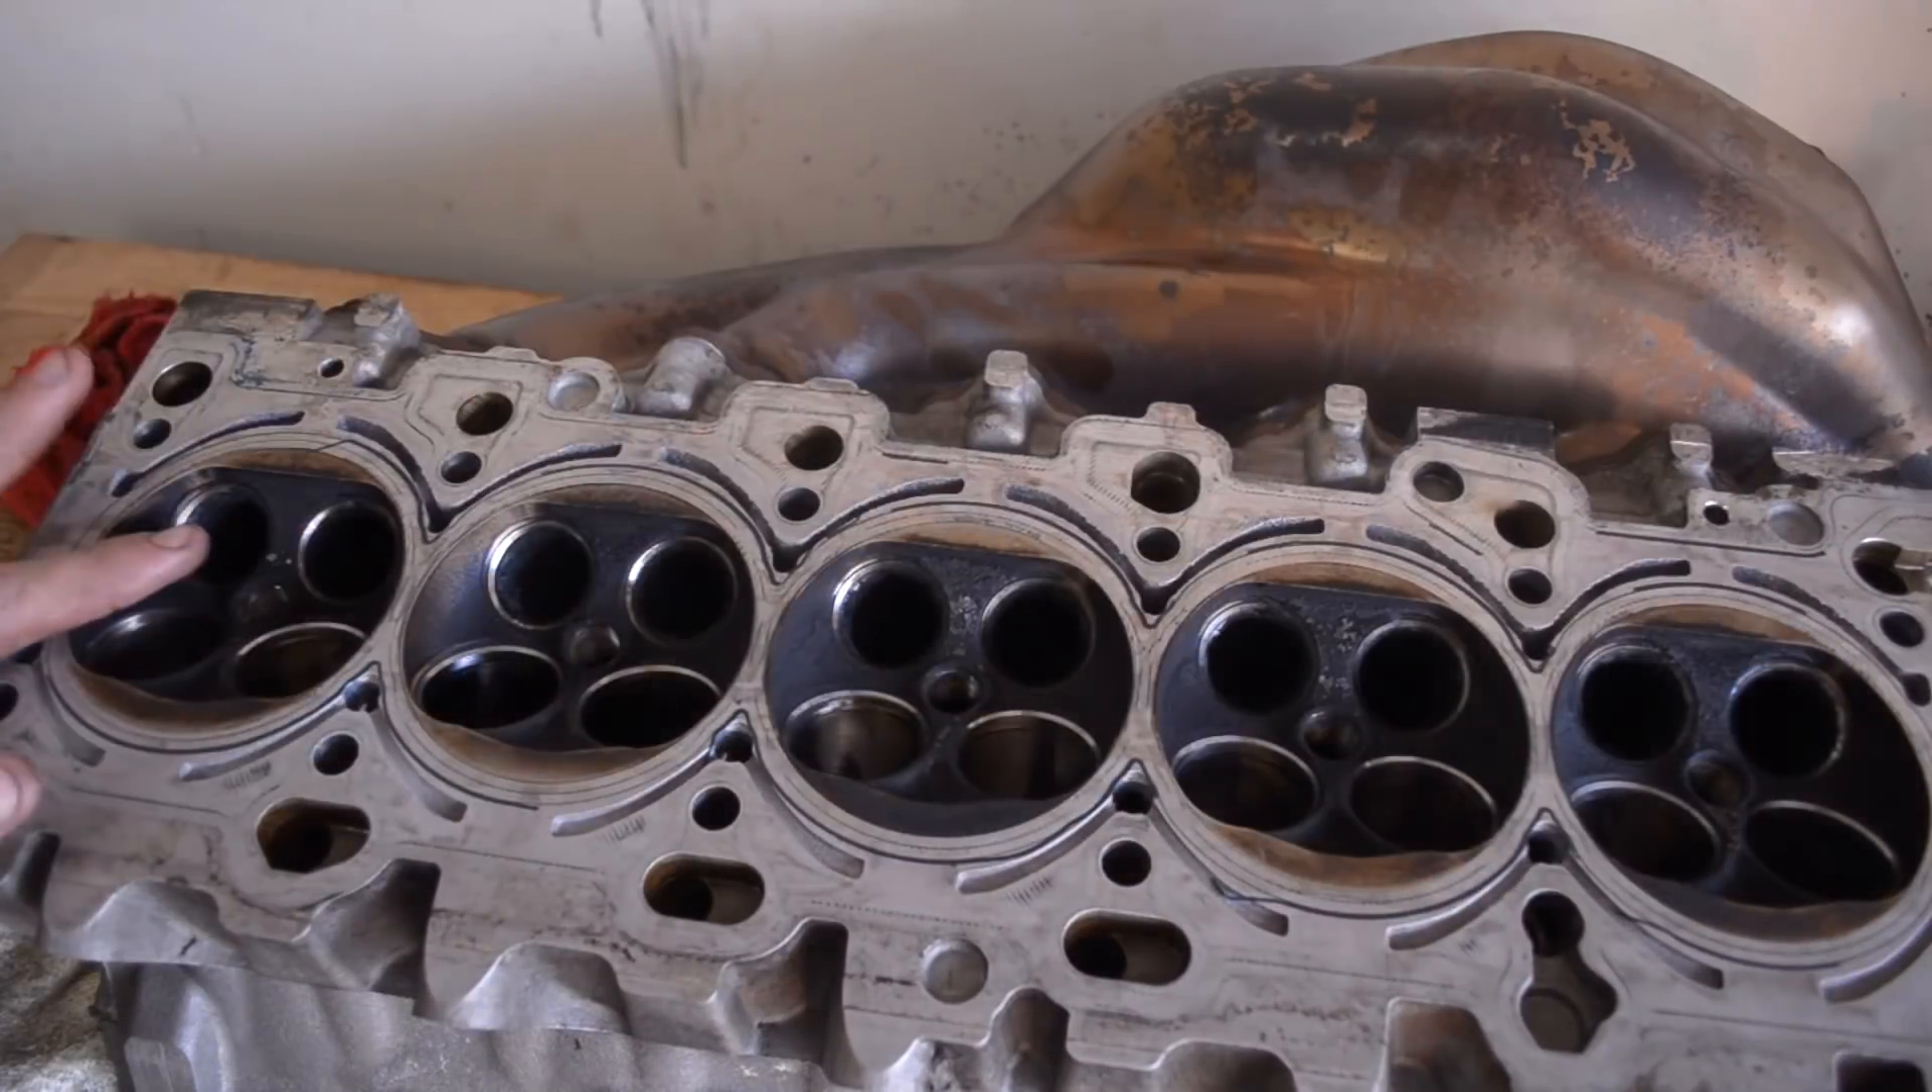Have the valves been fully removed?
Yes.